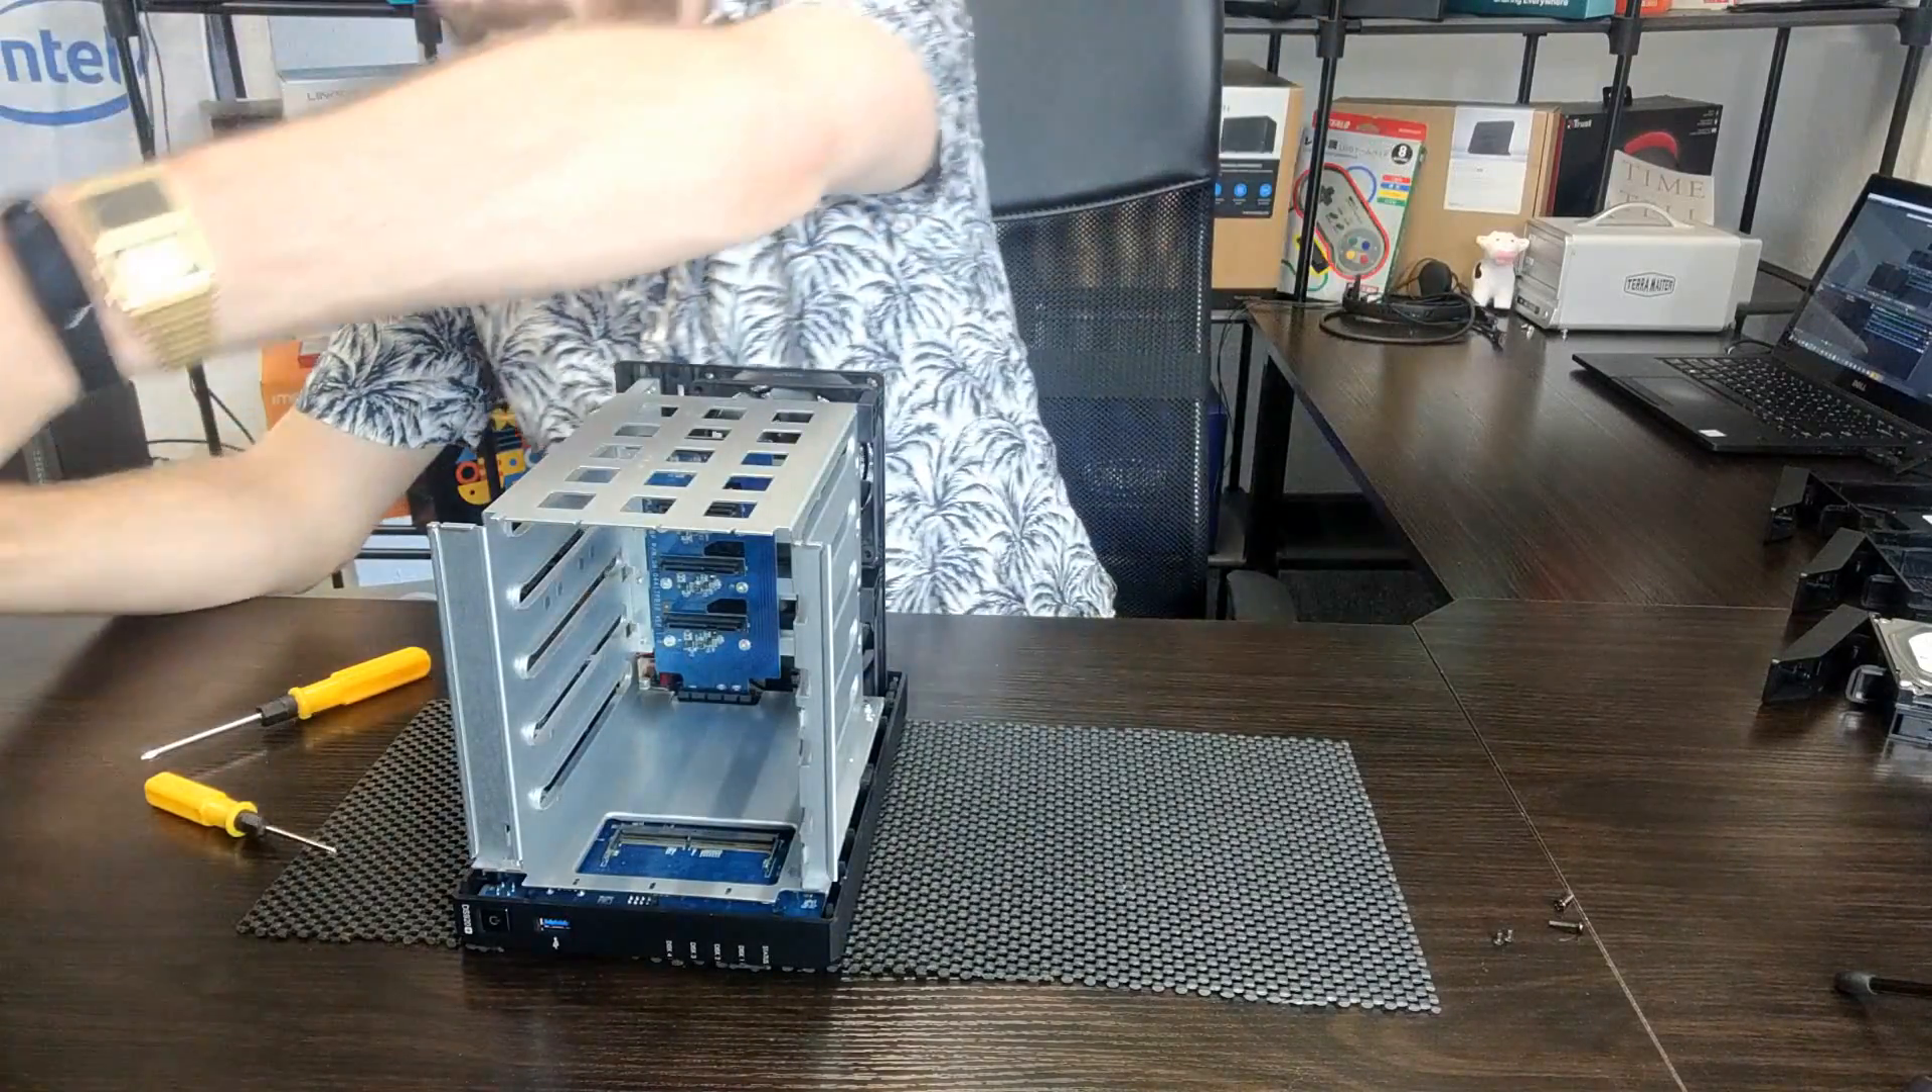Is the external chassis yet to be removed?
No.